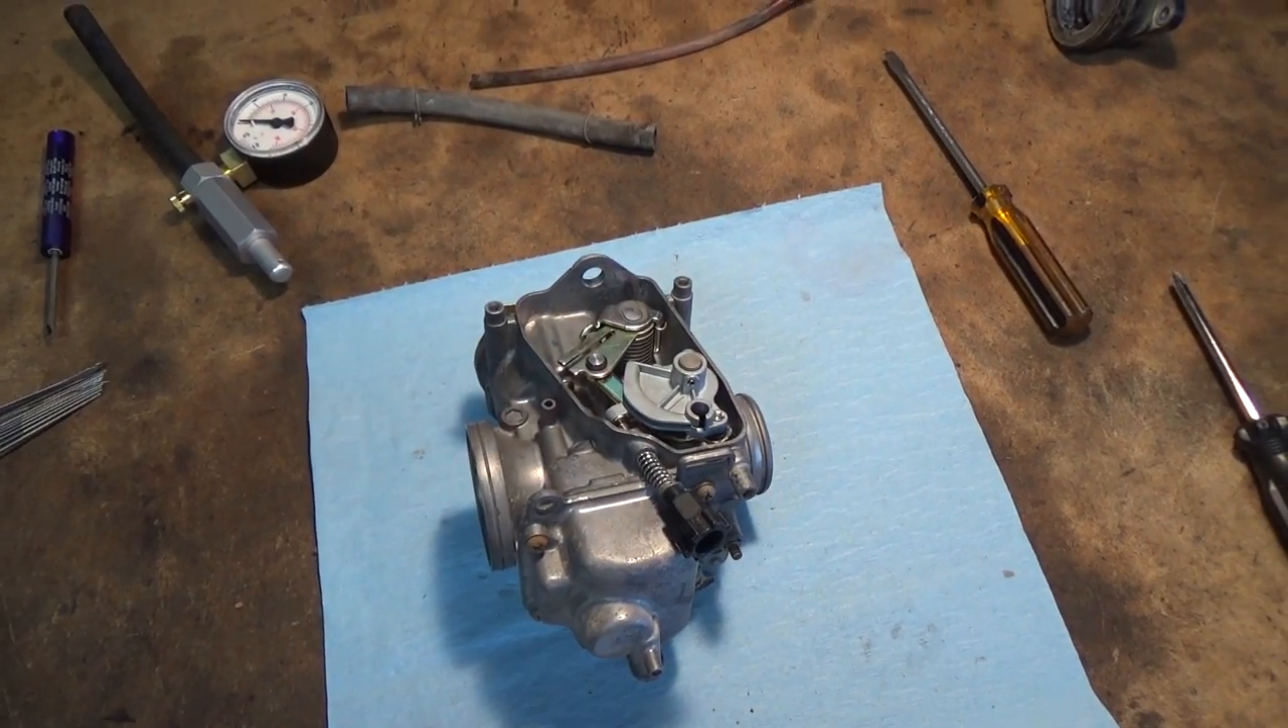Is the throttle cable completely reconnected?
No.